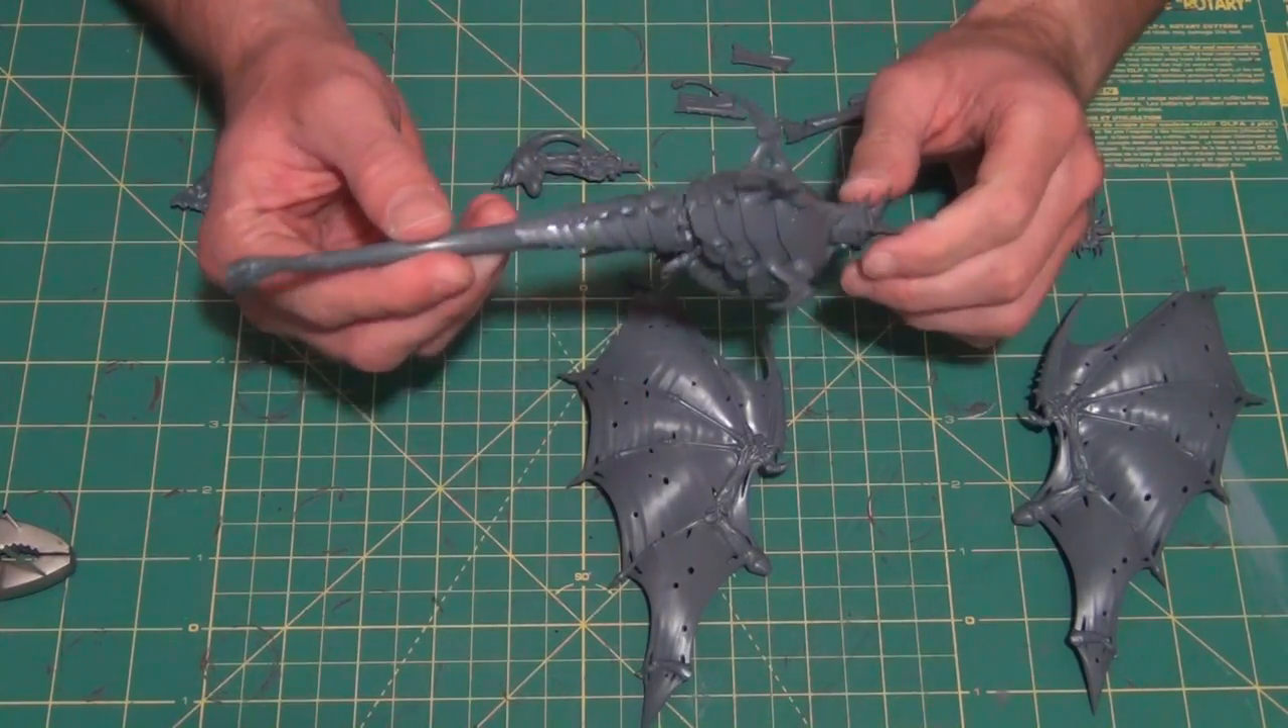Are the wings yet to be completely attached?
Yes.